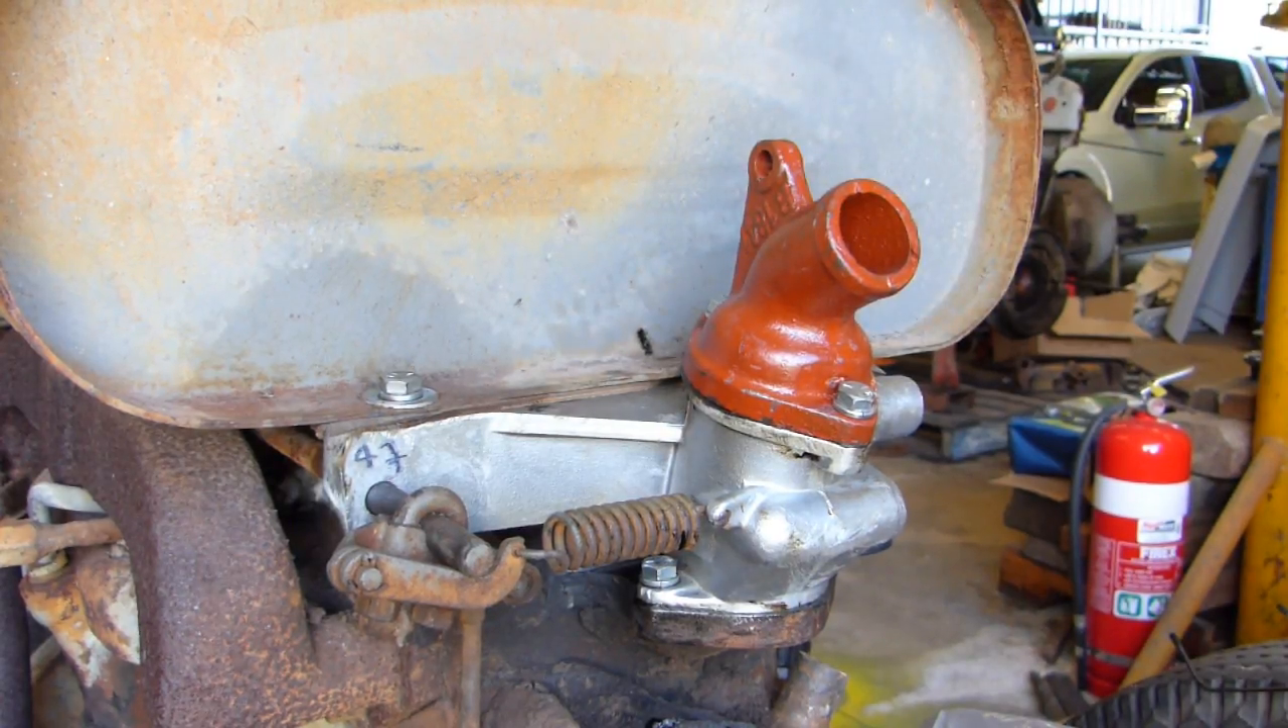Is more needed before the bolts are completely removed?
Yes.